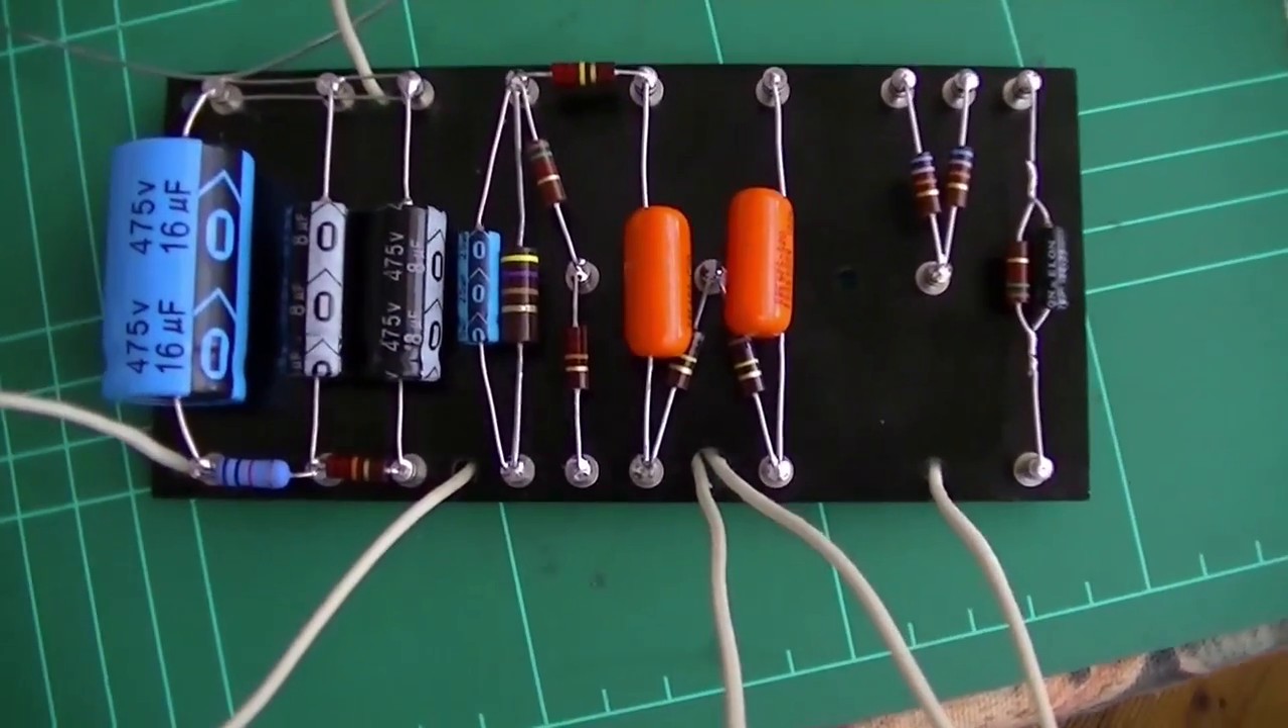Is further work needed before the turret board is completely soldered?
No.